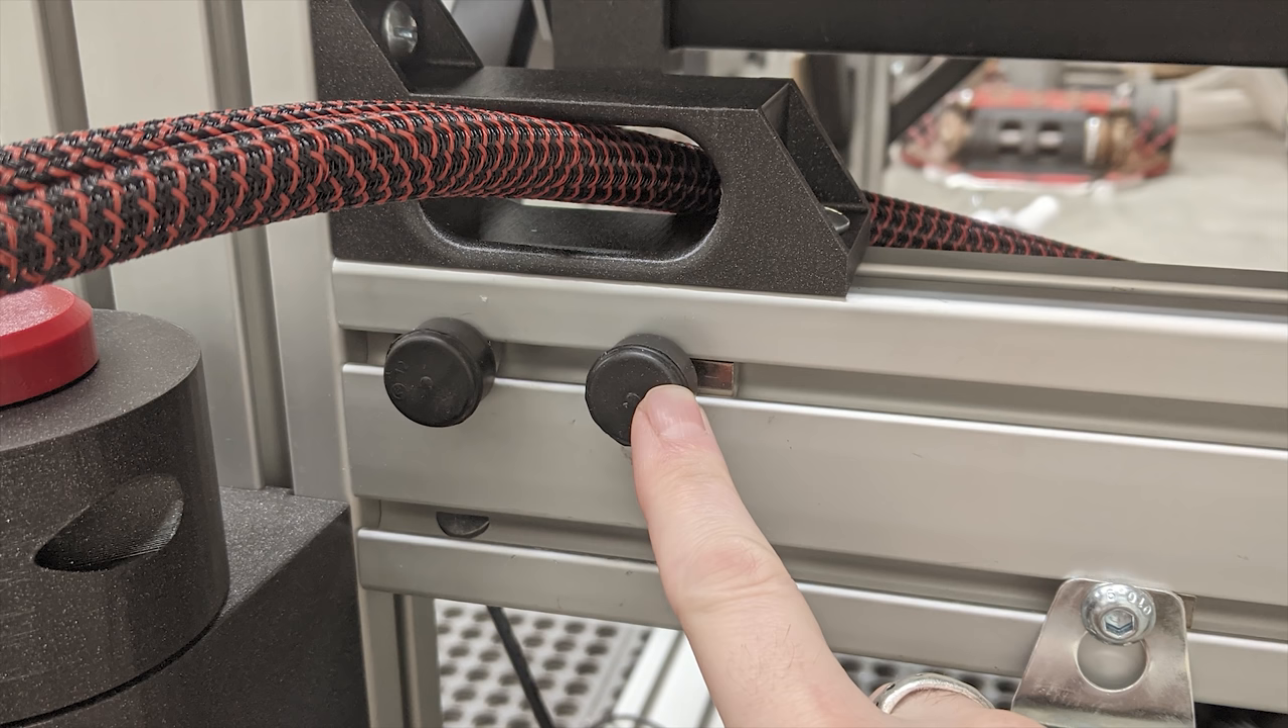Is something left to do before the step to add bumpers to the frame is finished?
No.